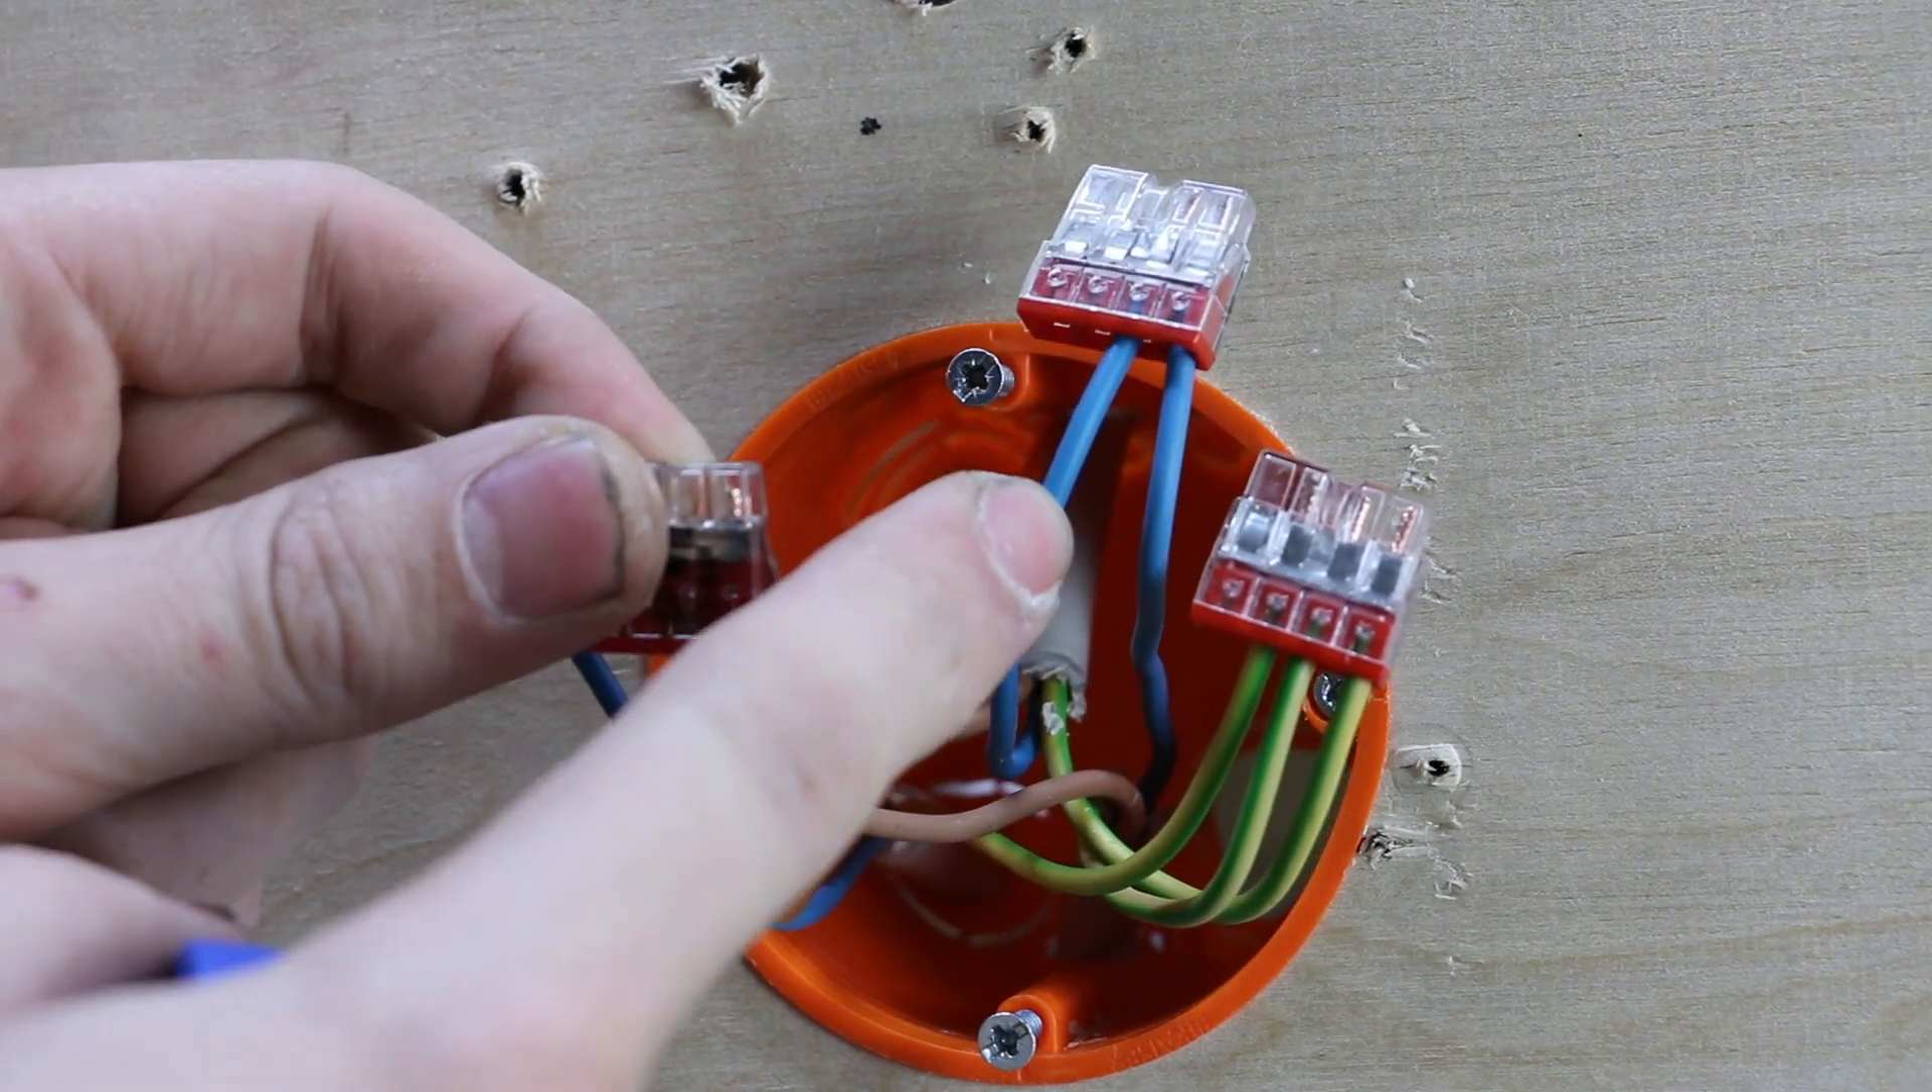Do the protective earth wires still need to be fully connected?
No.